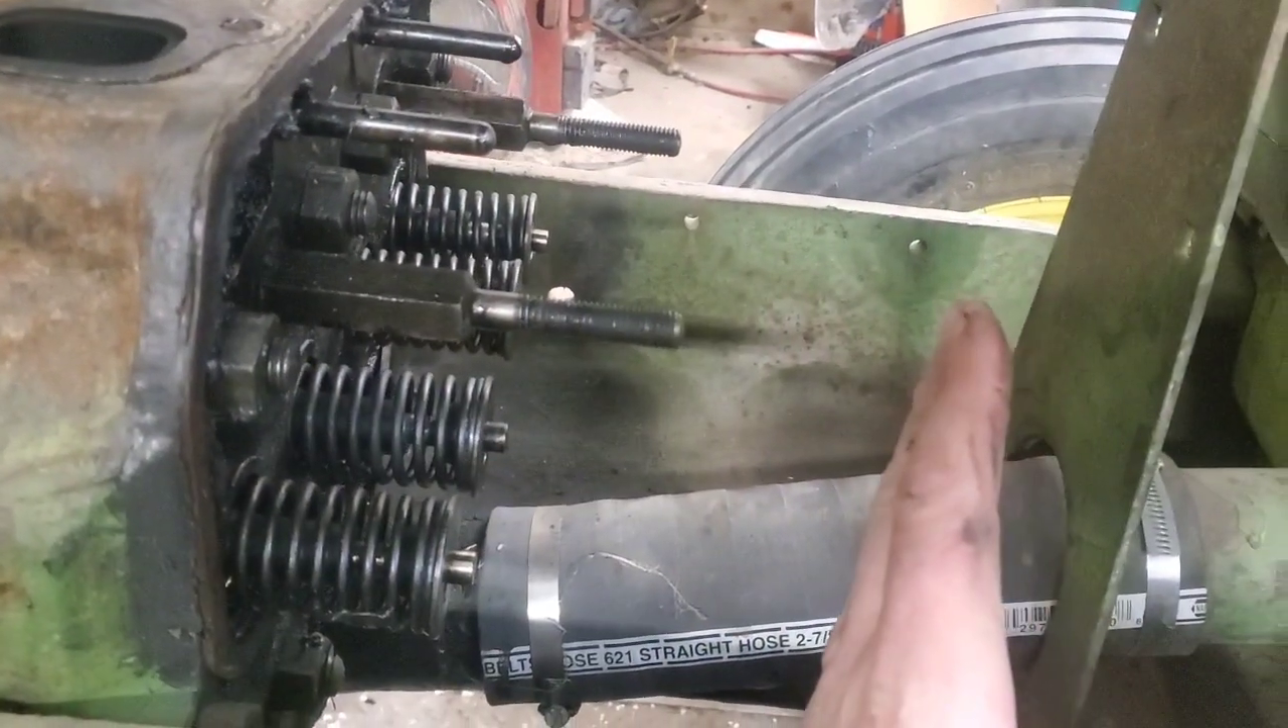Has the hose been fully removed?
No.